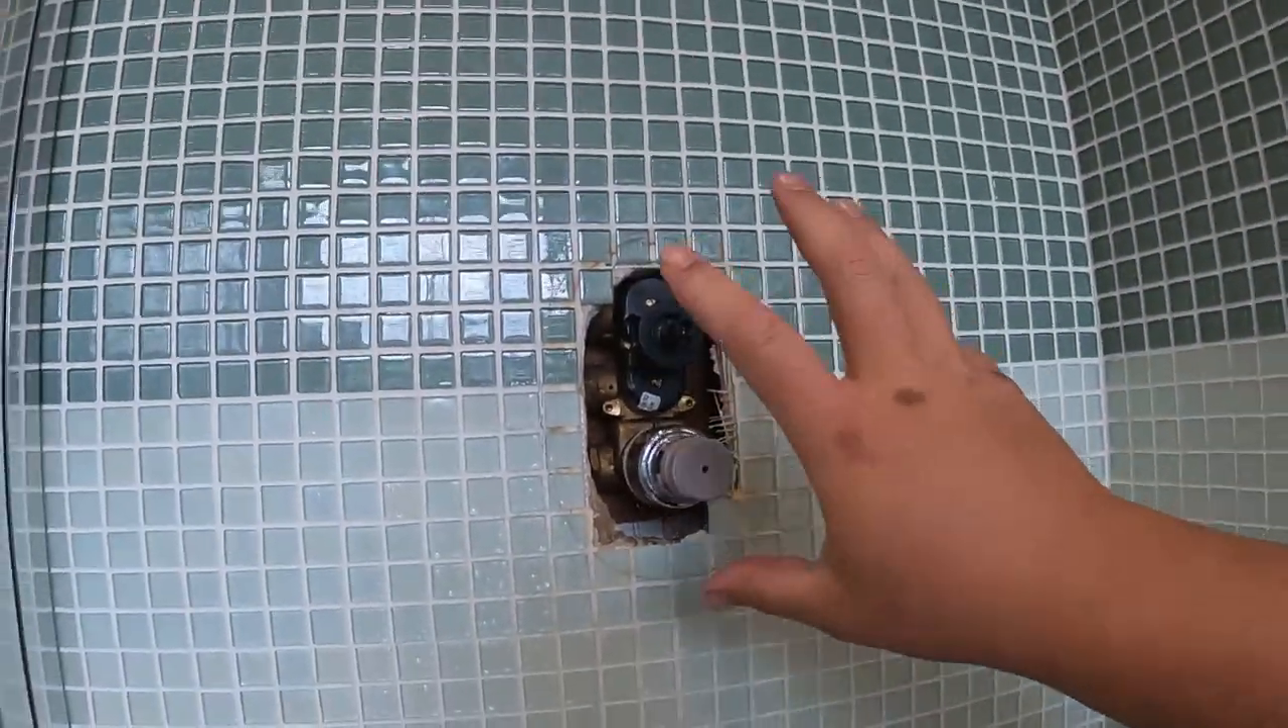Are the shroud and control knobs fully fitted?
No.